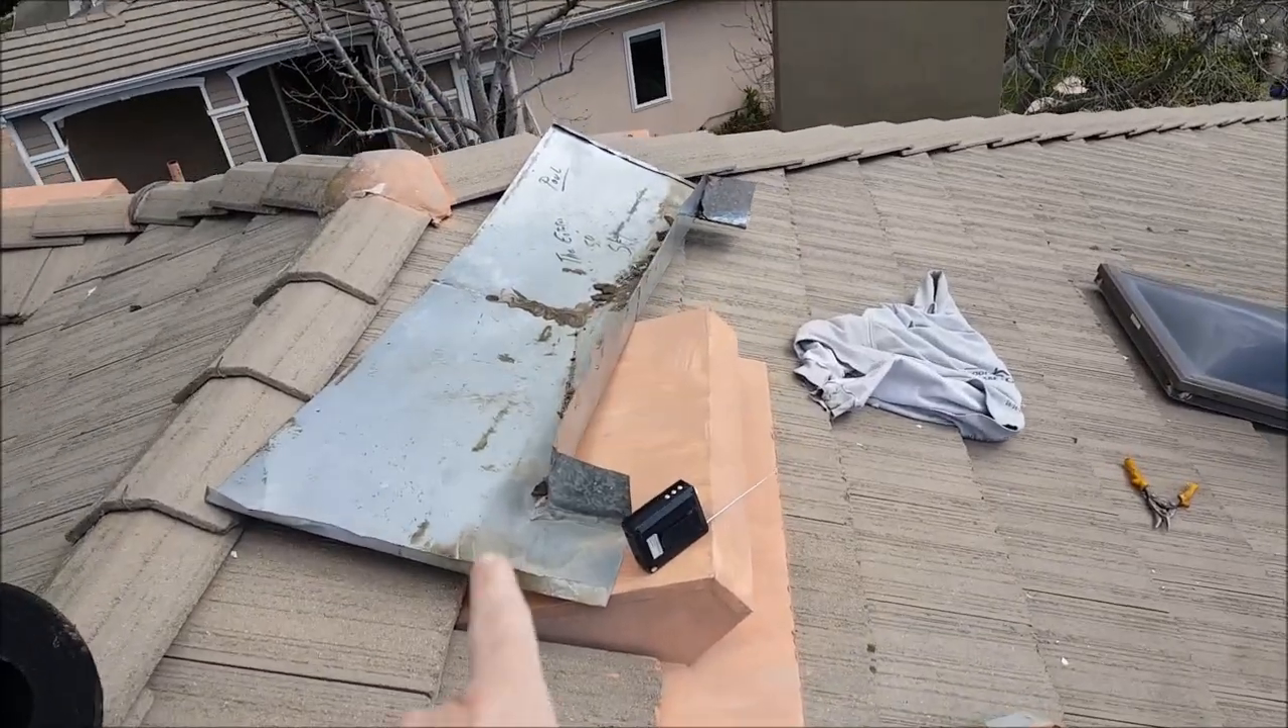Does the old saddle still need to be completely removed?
No.